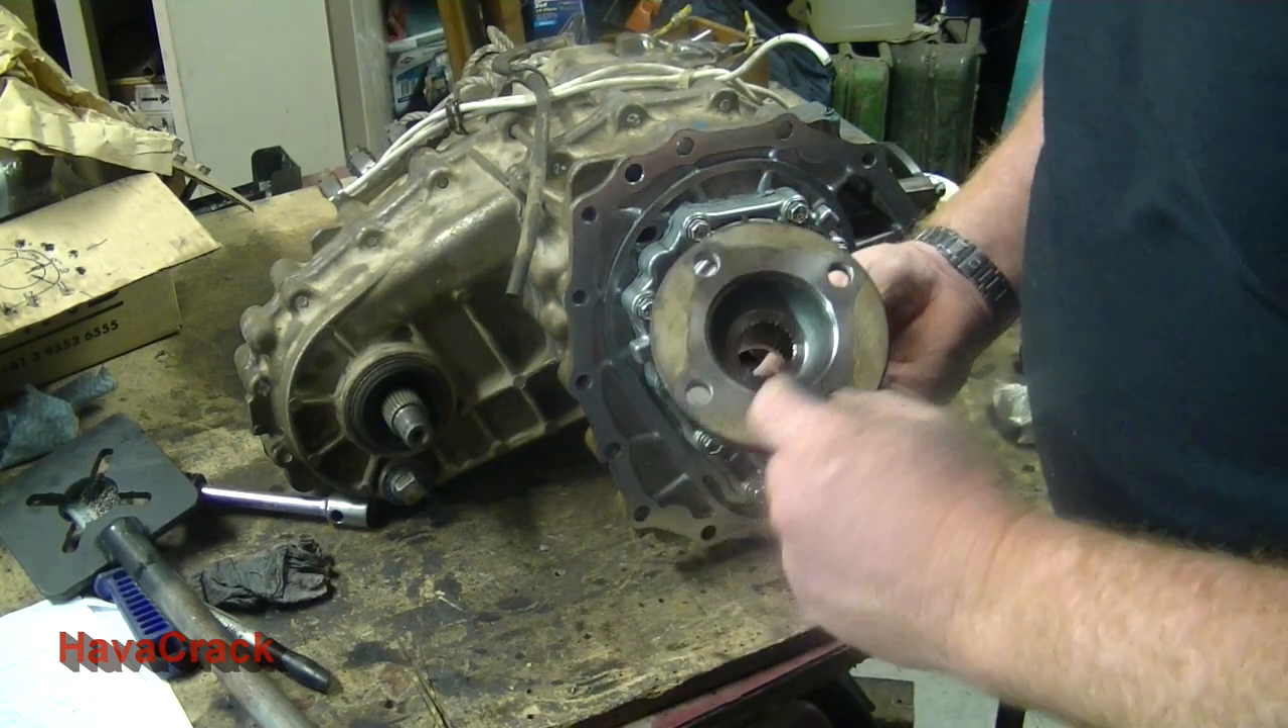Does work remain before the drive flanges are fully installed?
Yes.